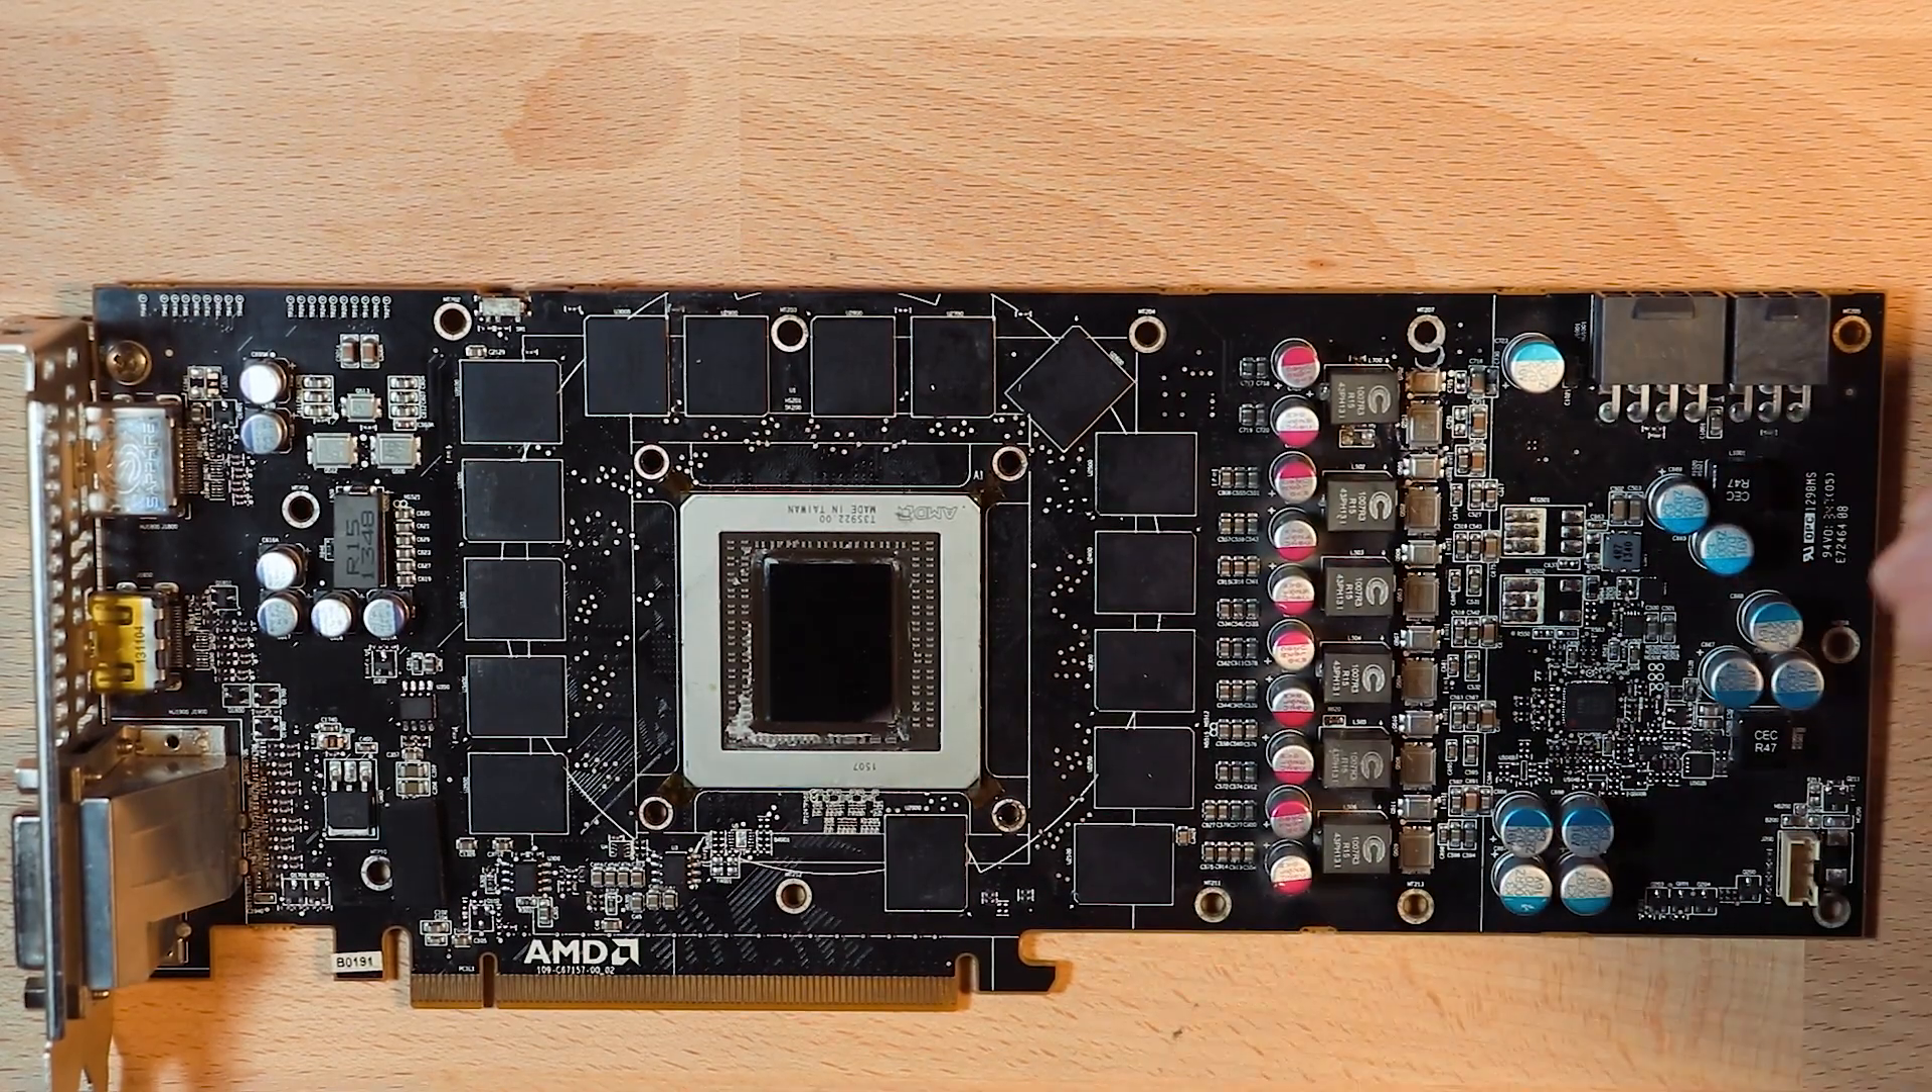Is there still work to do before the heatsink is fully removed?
No.